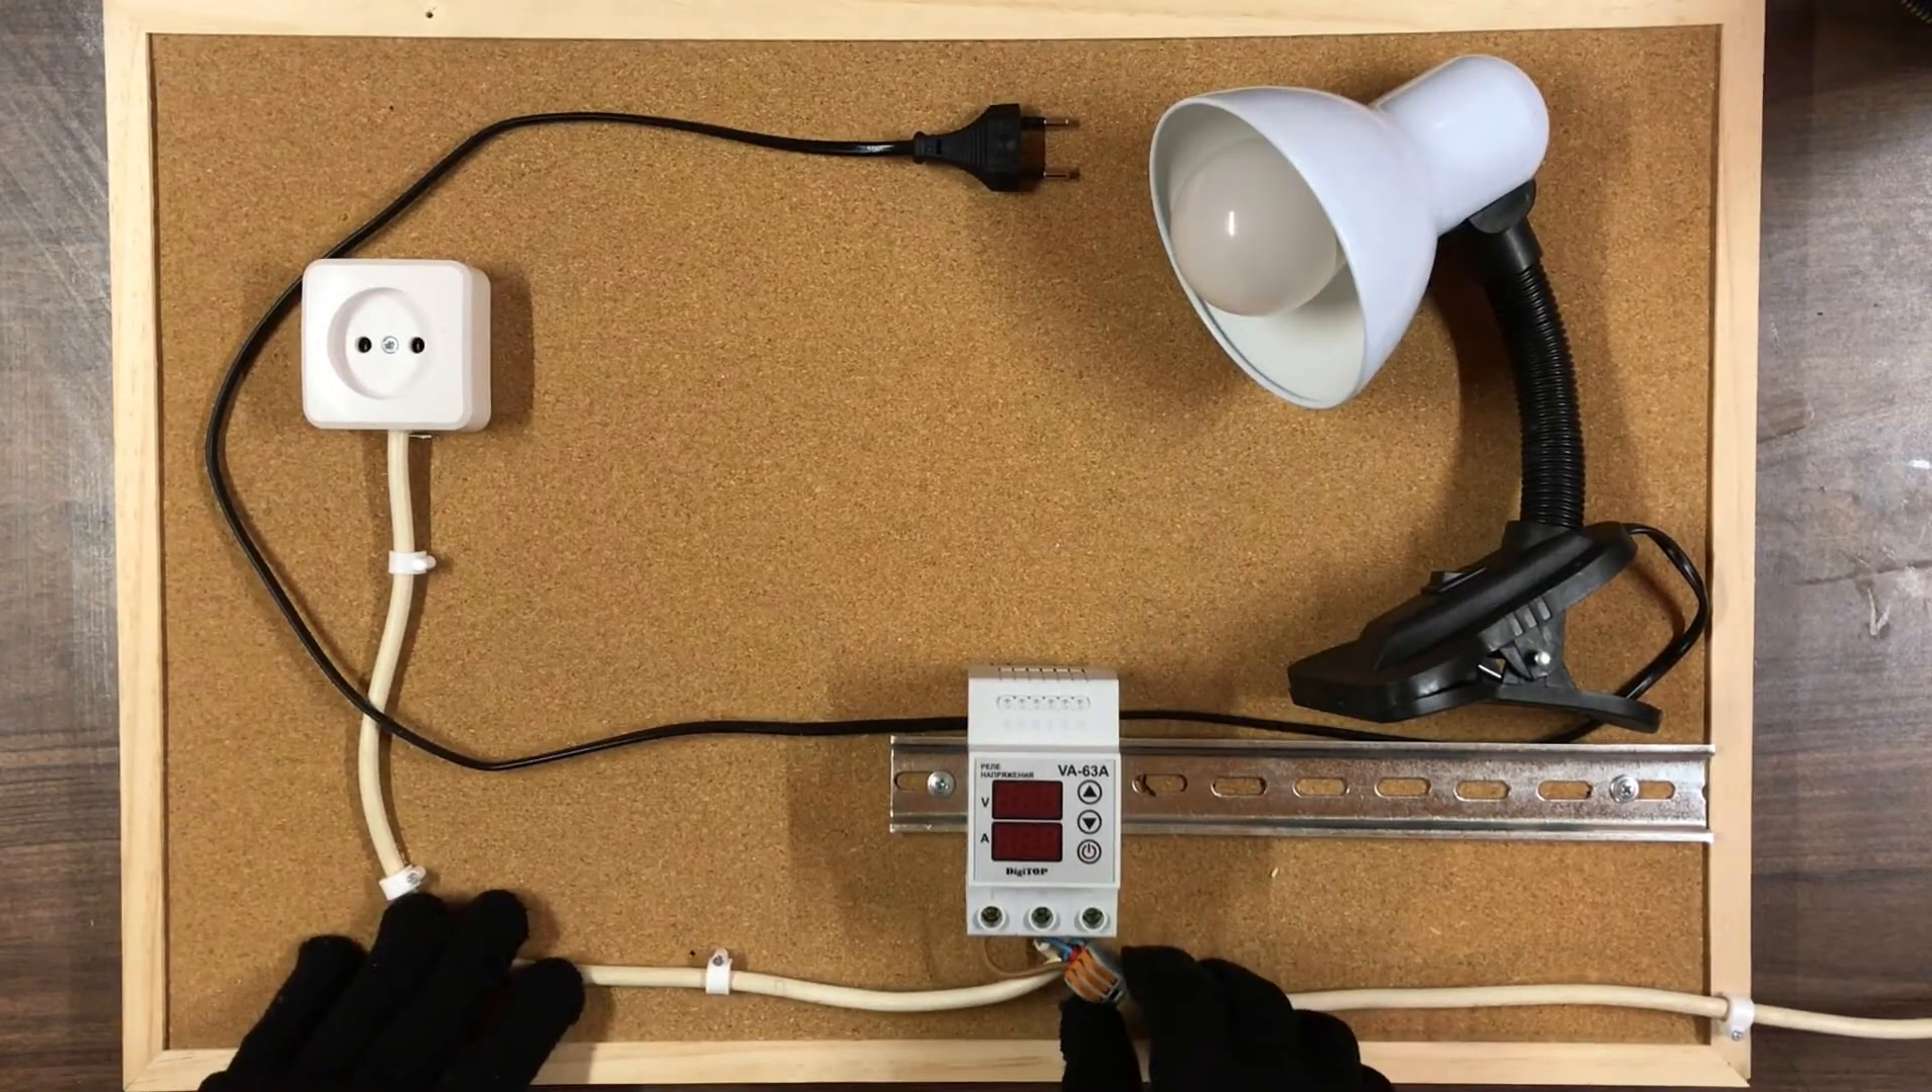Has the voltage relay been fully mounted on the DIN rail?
Yes.